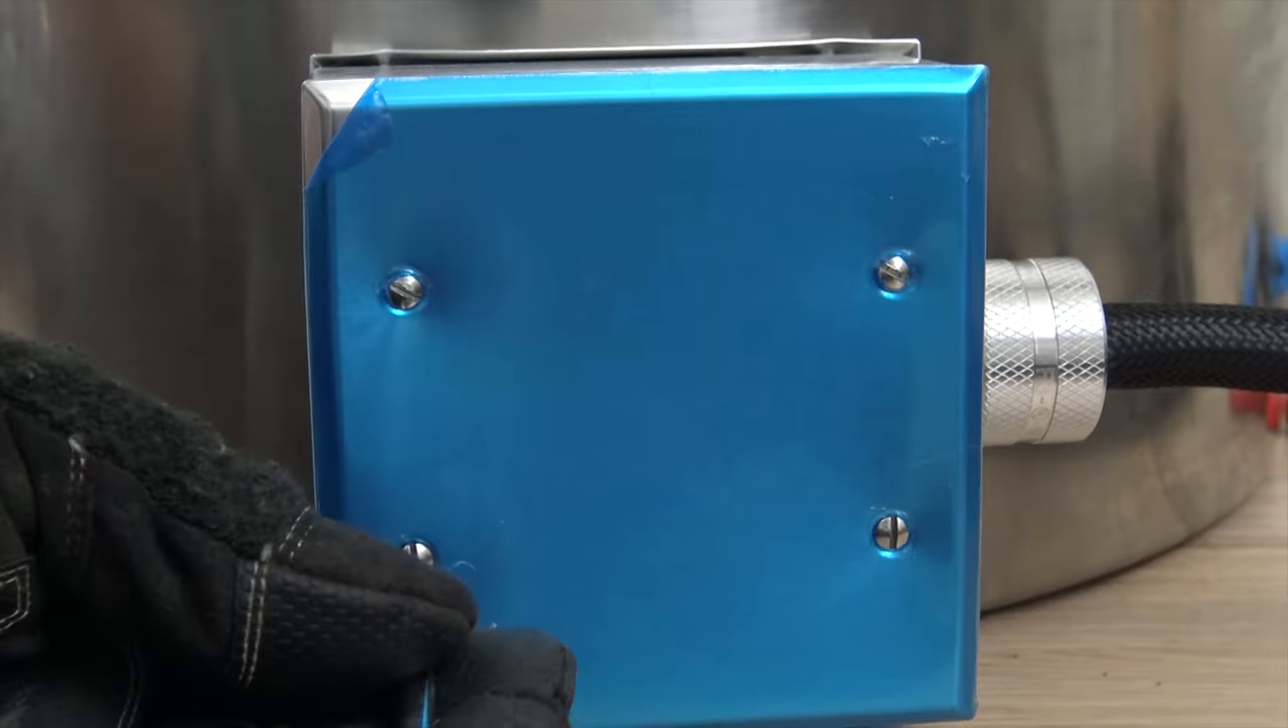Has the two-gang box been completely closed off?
Yes.